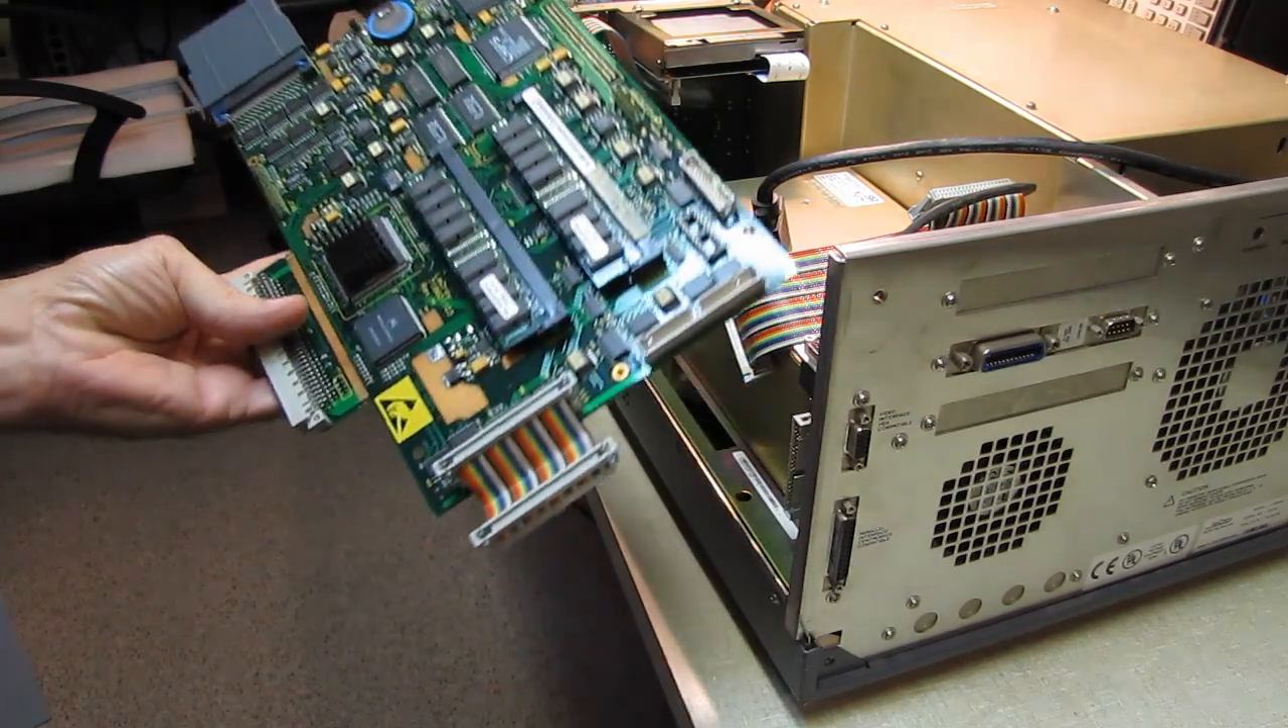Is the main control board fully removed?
Yes.